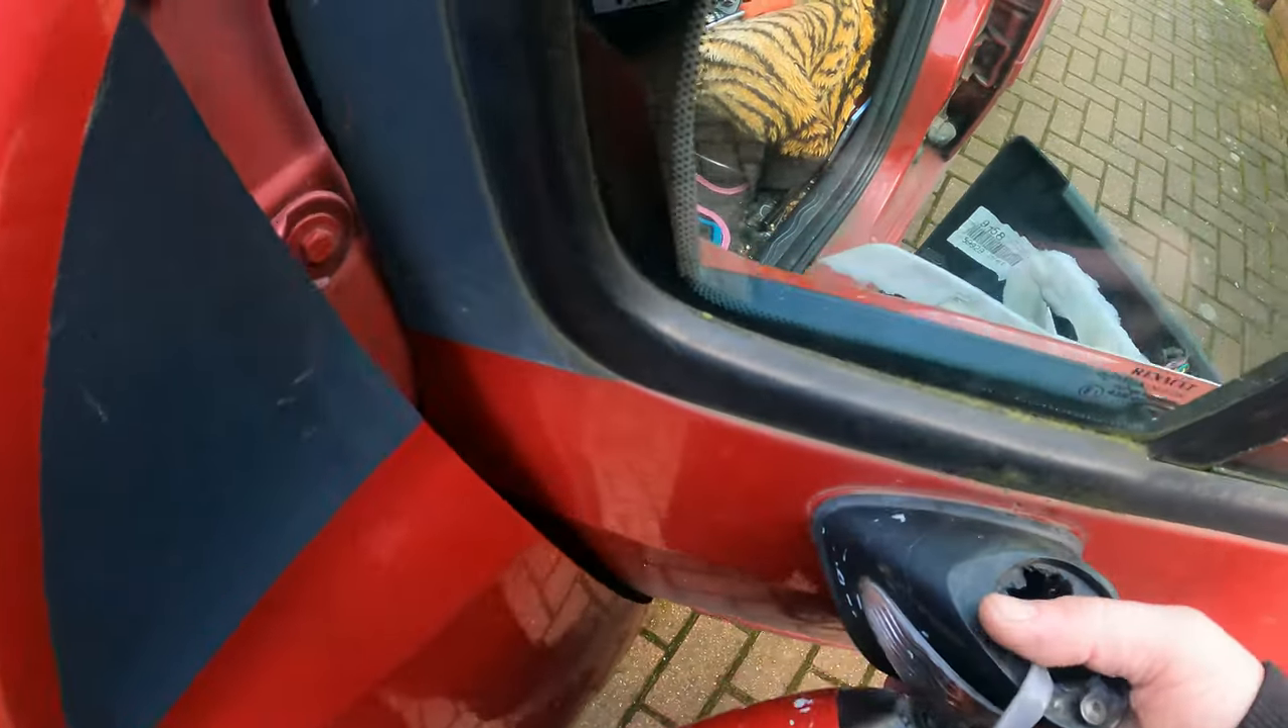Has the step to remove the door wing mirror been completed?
No.